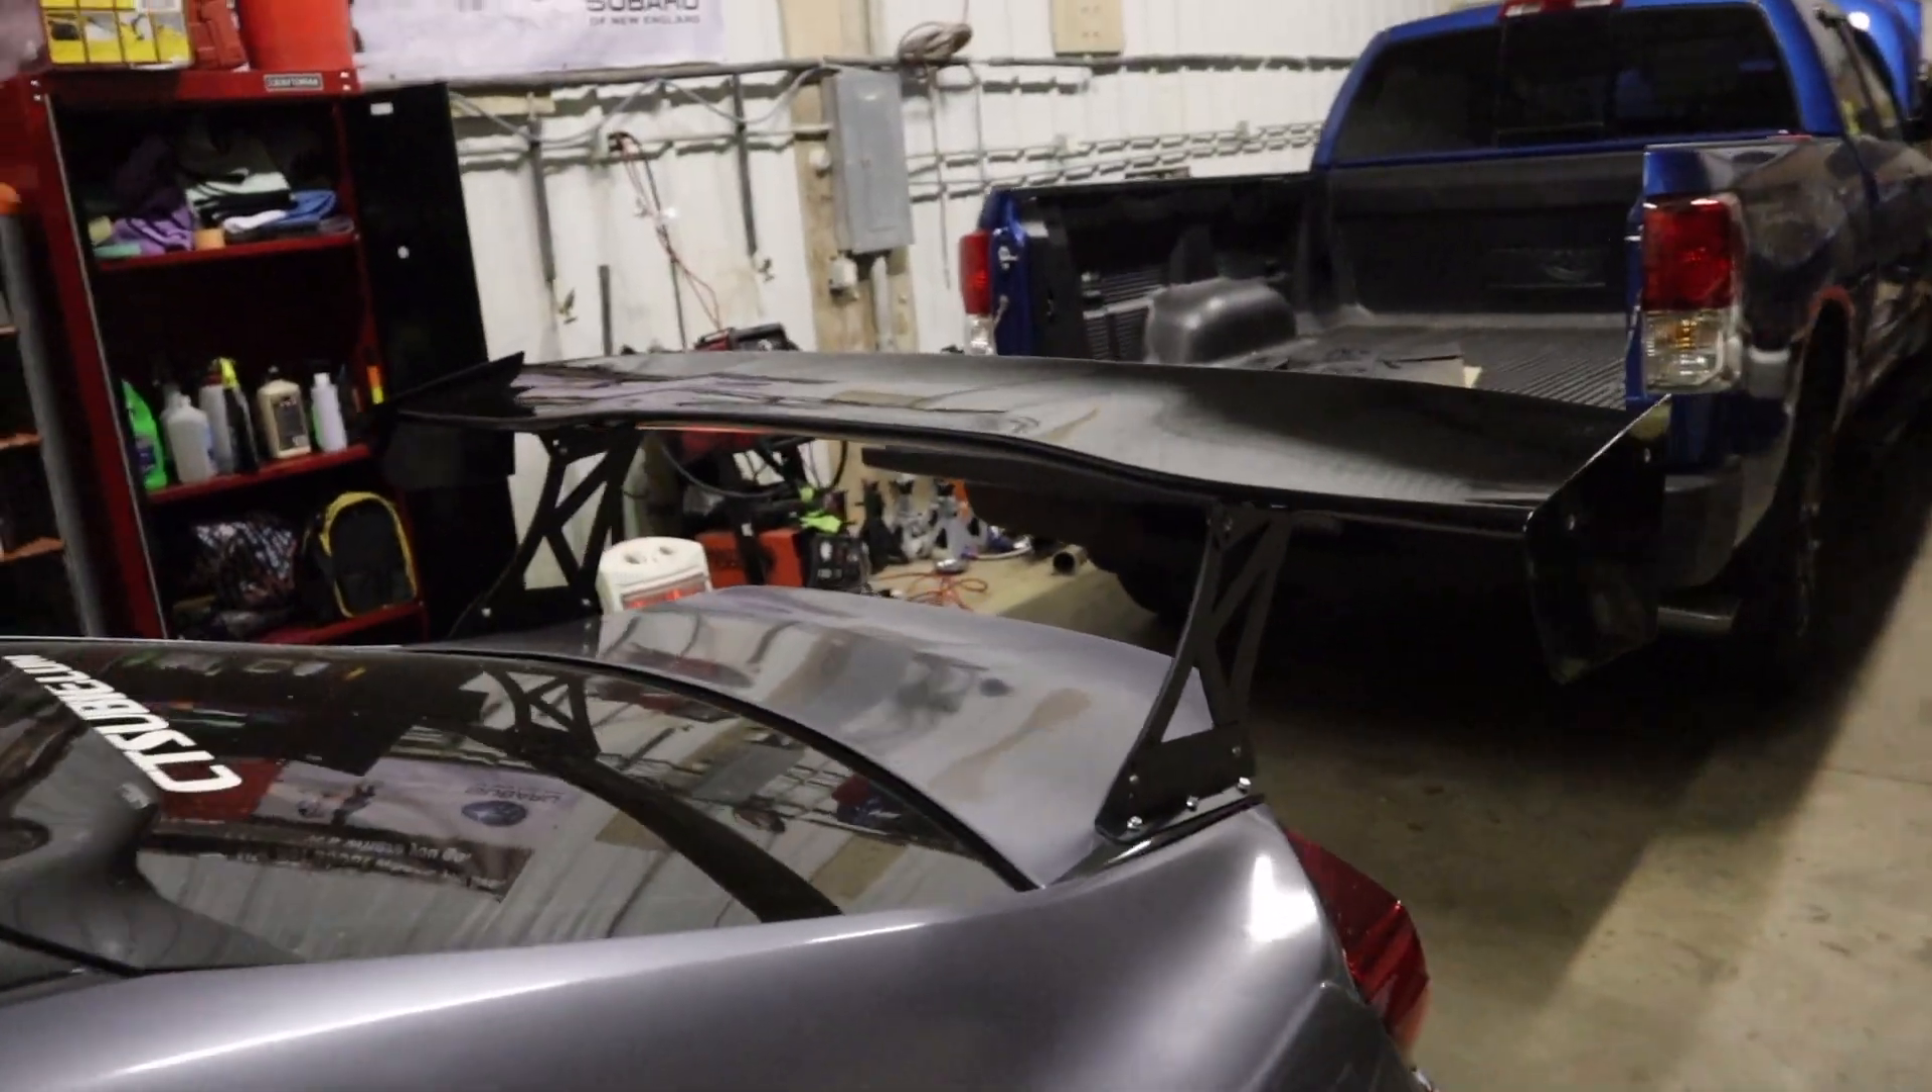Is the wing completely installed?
Yes.